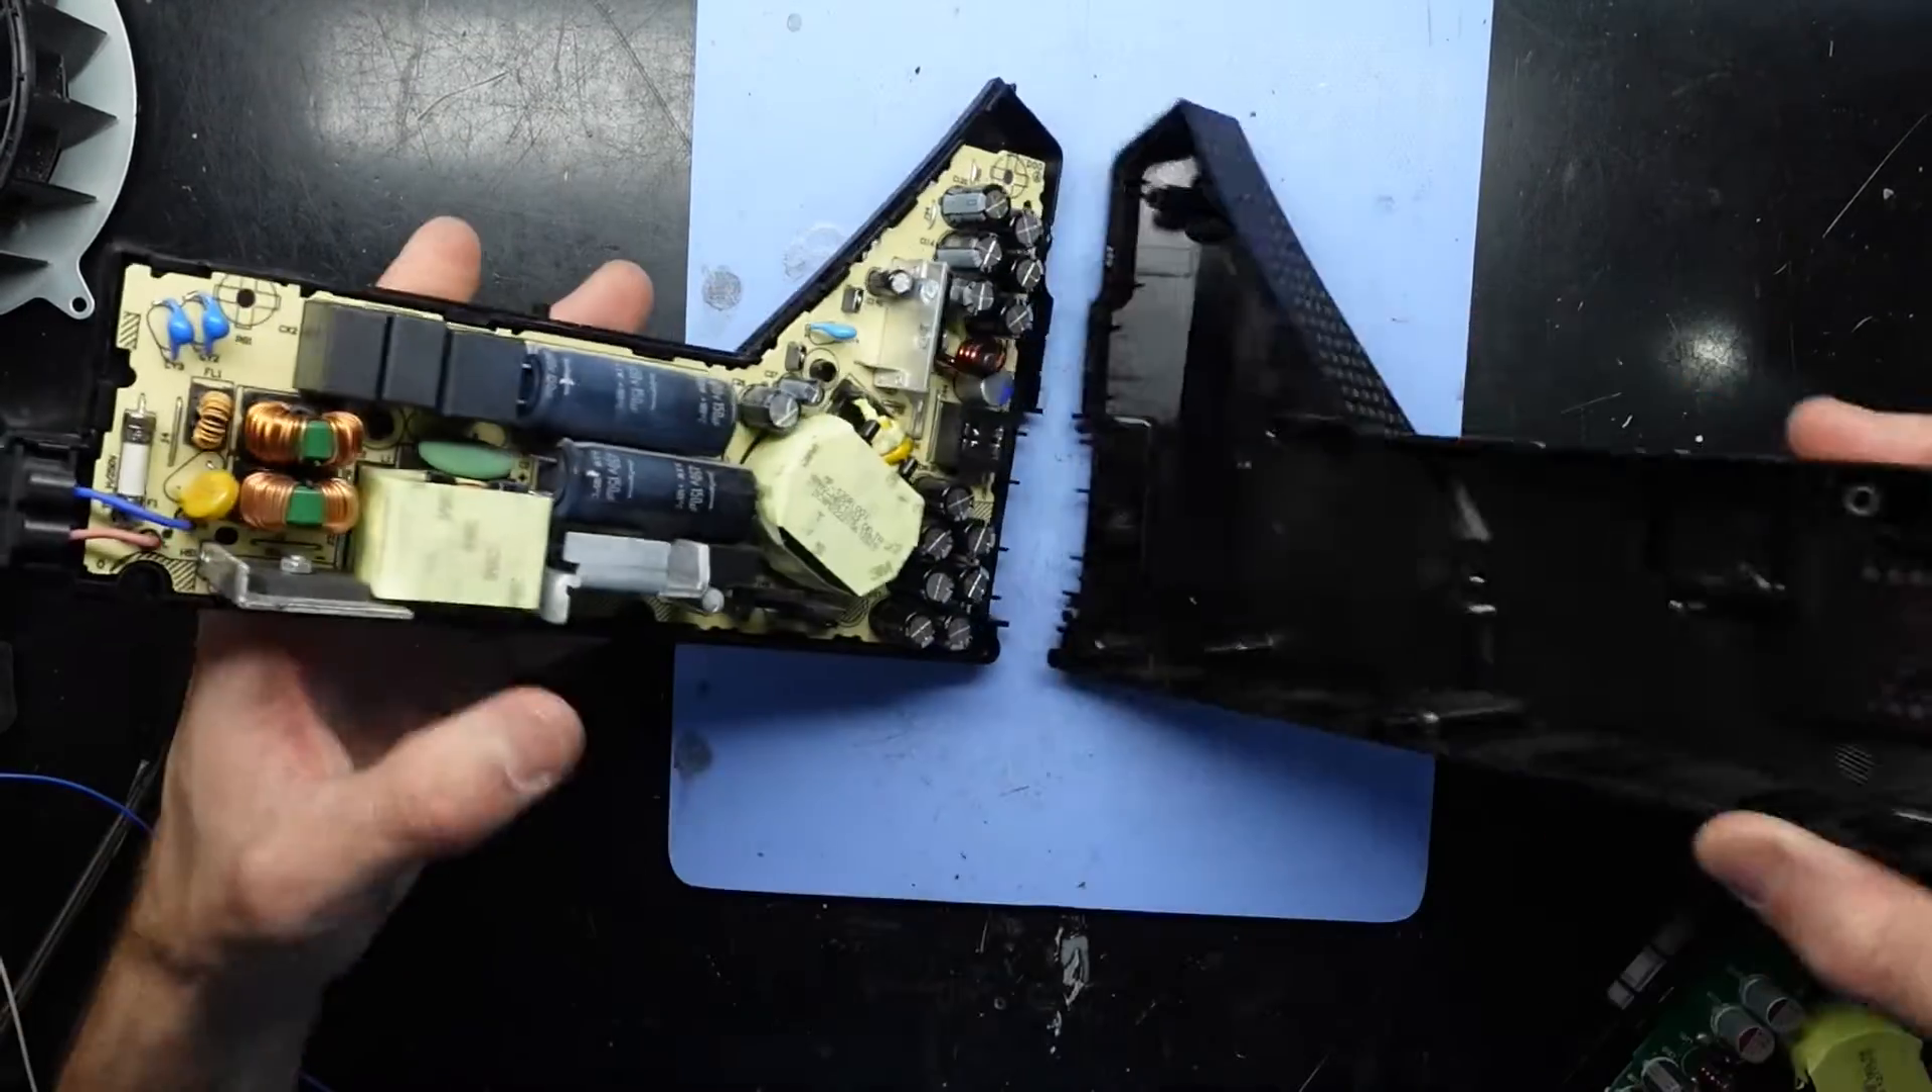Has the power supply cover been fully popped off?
Yes.